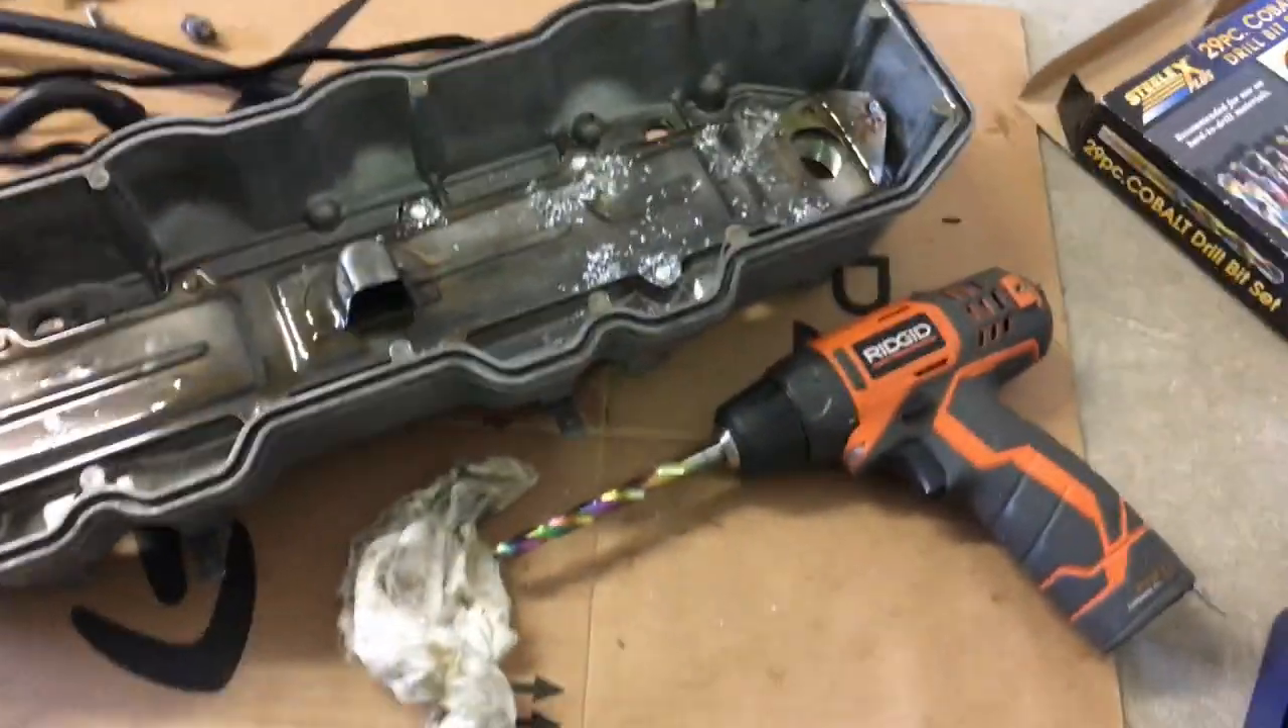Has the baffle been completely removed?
No.